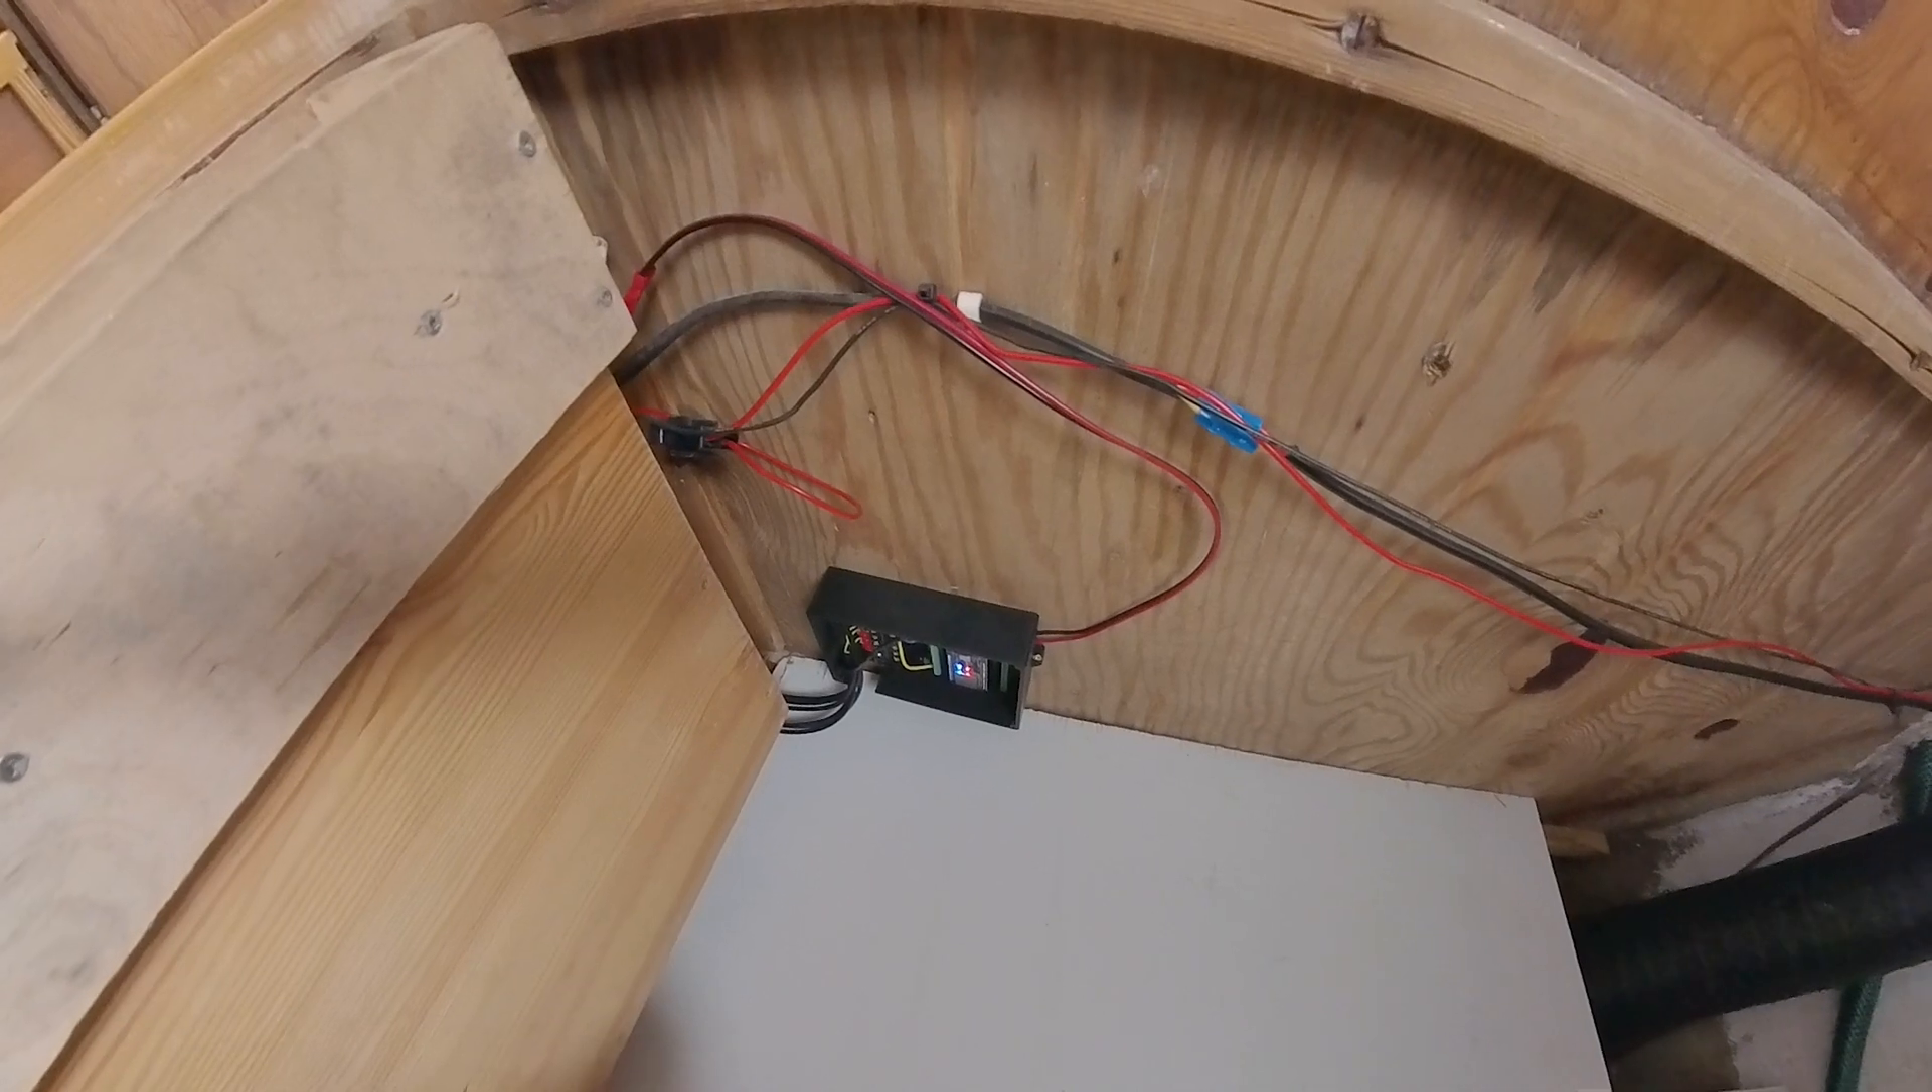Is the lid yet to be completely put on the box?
Yes.